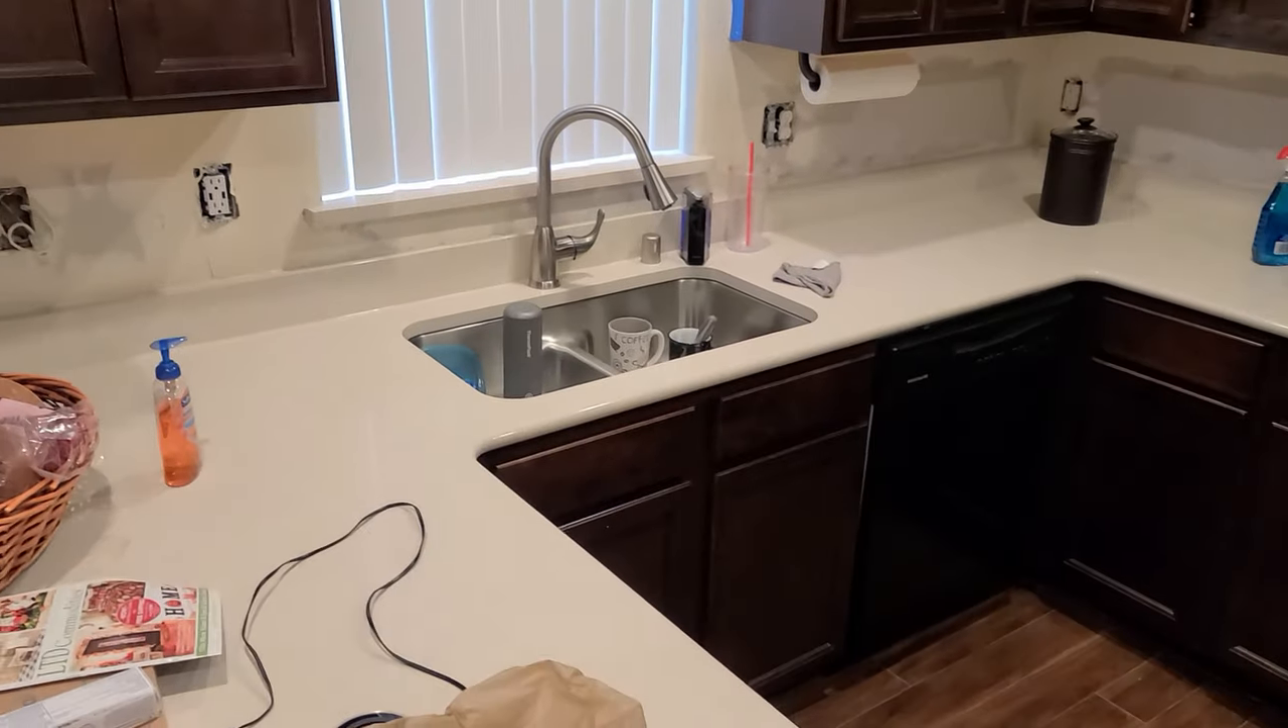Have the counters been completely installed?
Yes.